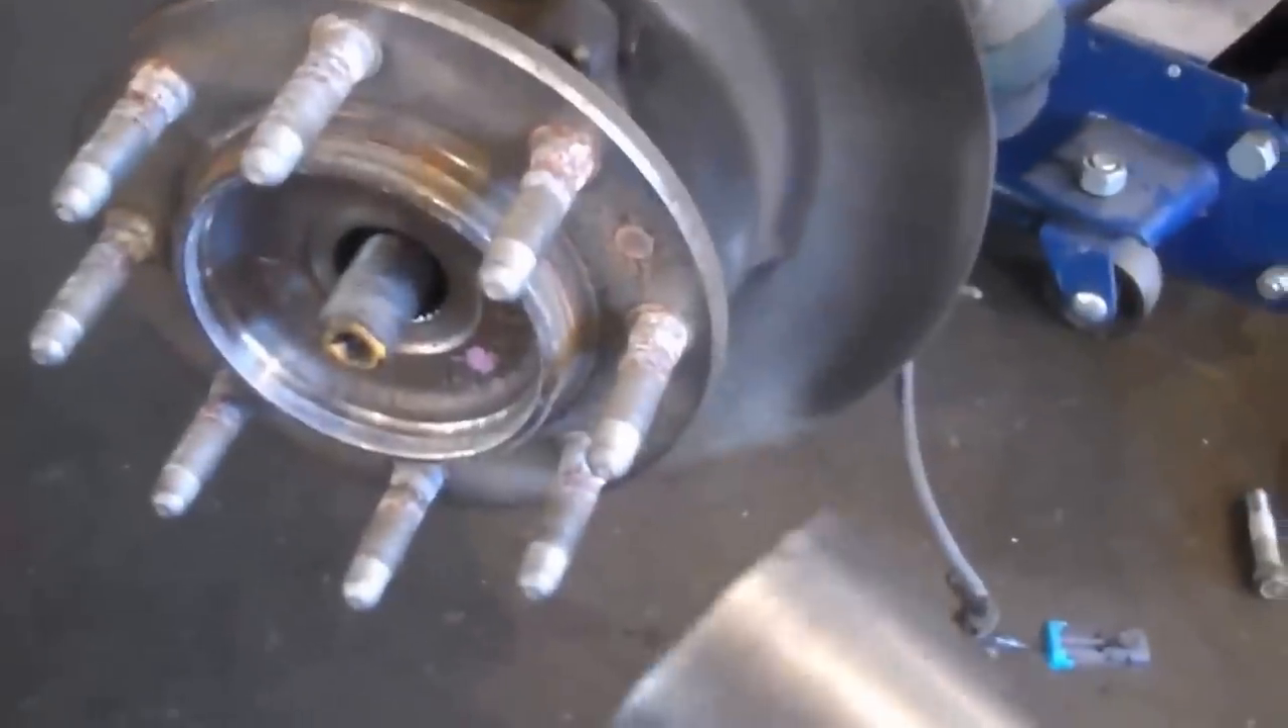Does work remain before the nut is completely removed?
No.